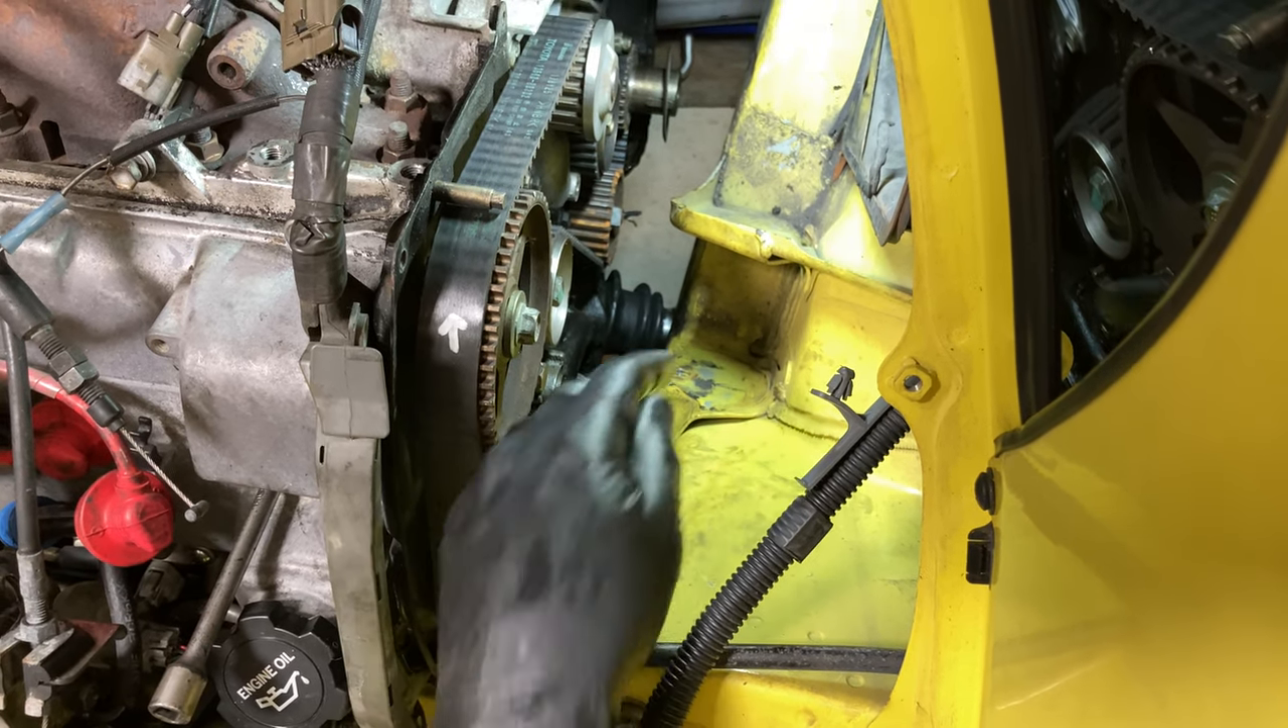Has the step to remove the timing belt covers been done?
Yes.